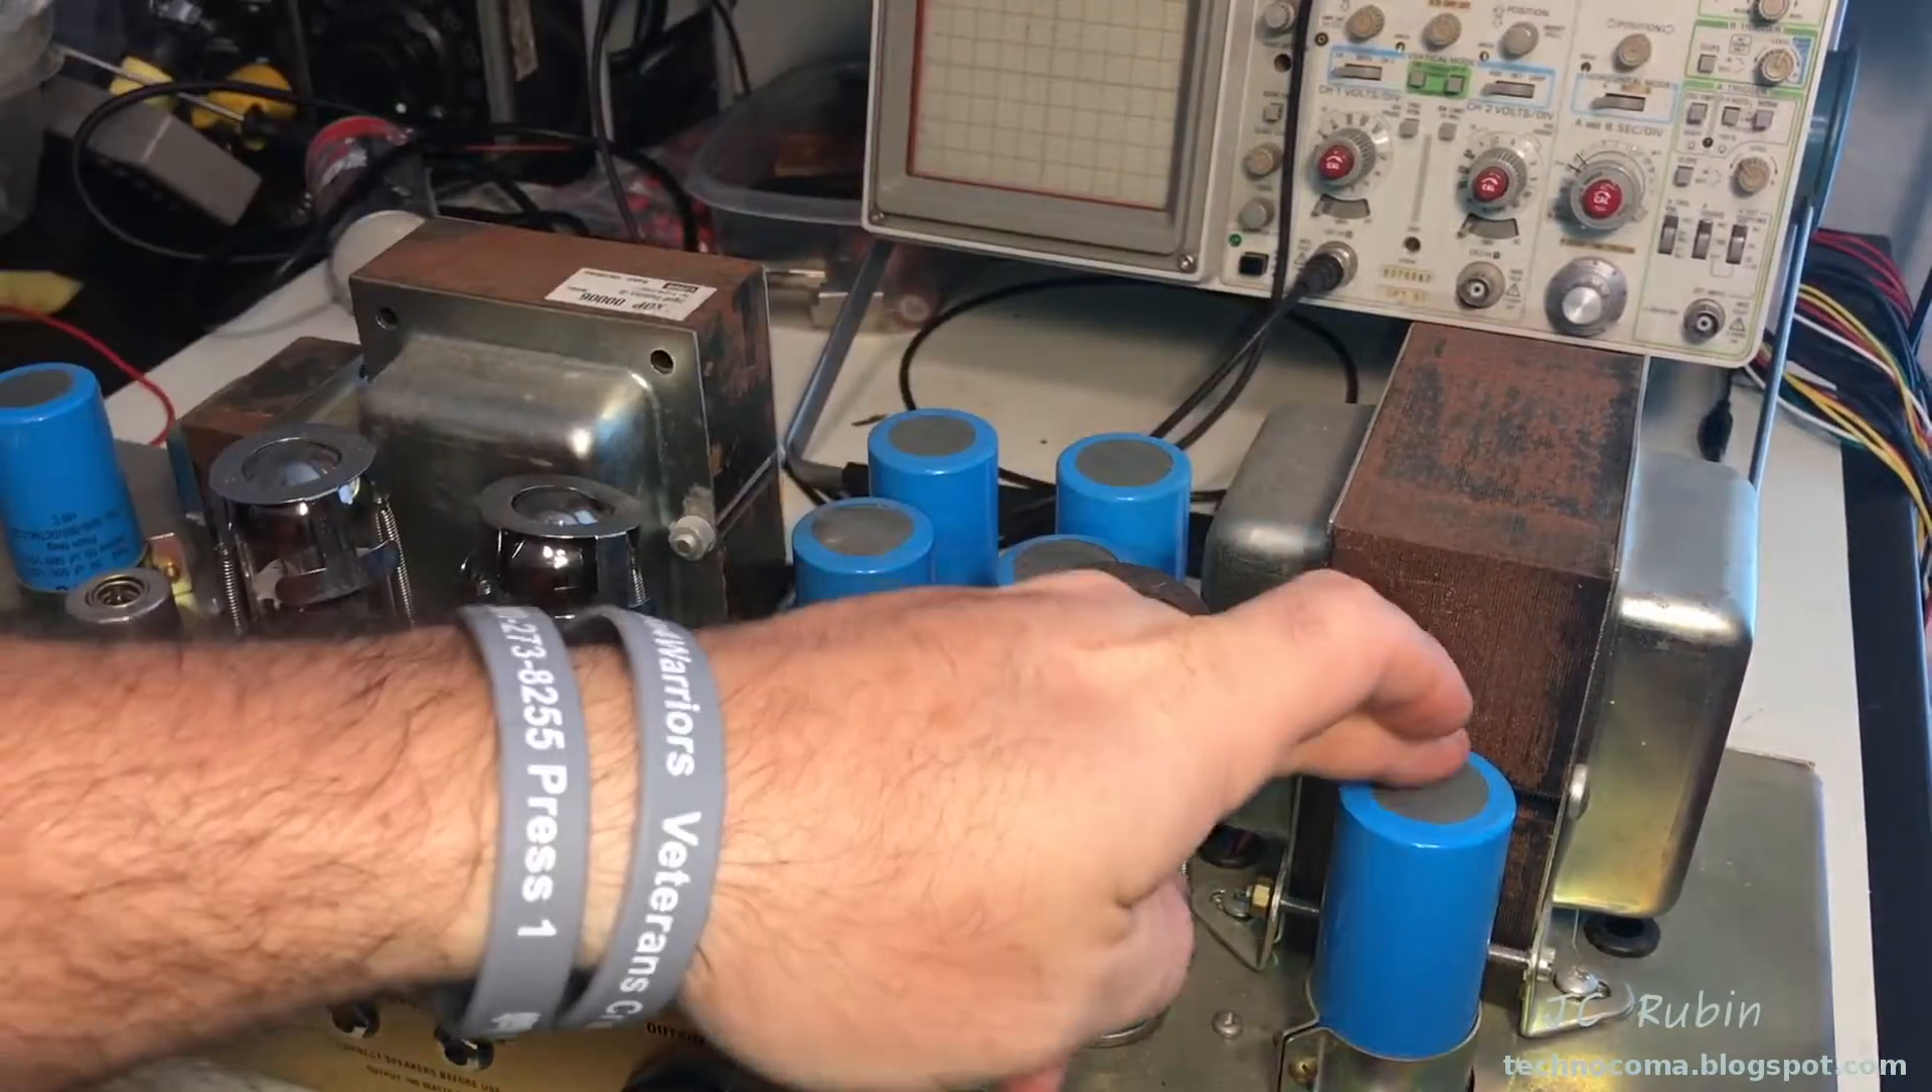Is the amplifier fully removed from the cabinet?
Yes.